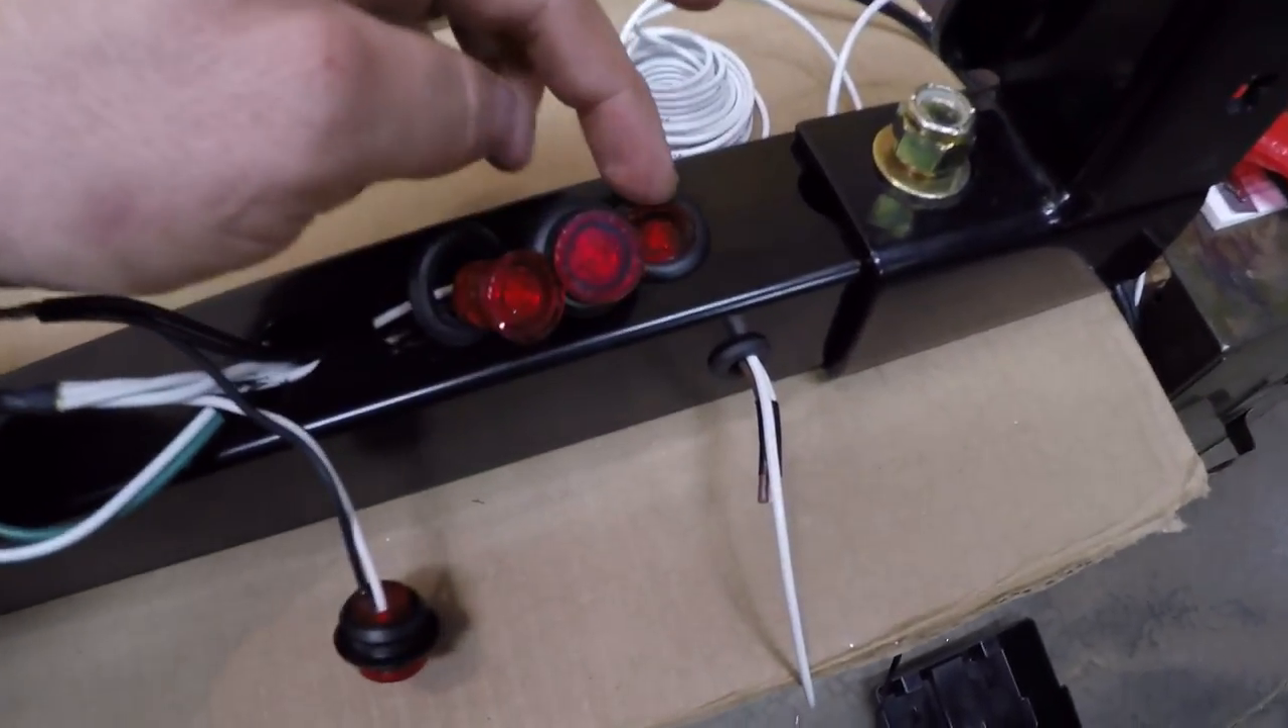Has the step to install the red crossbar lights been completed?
No.